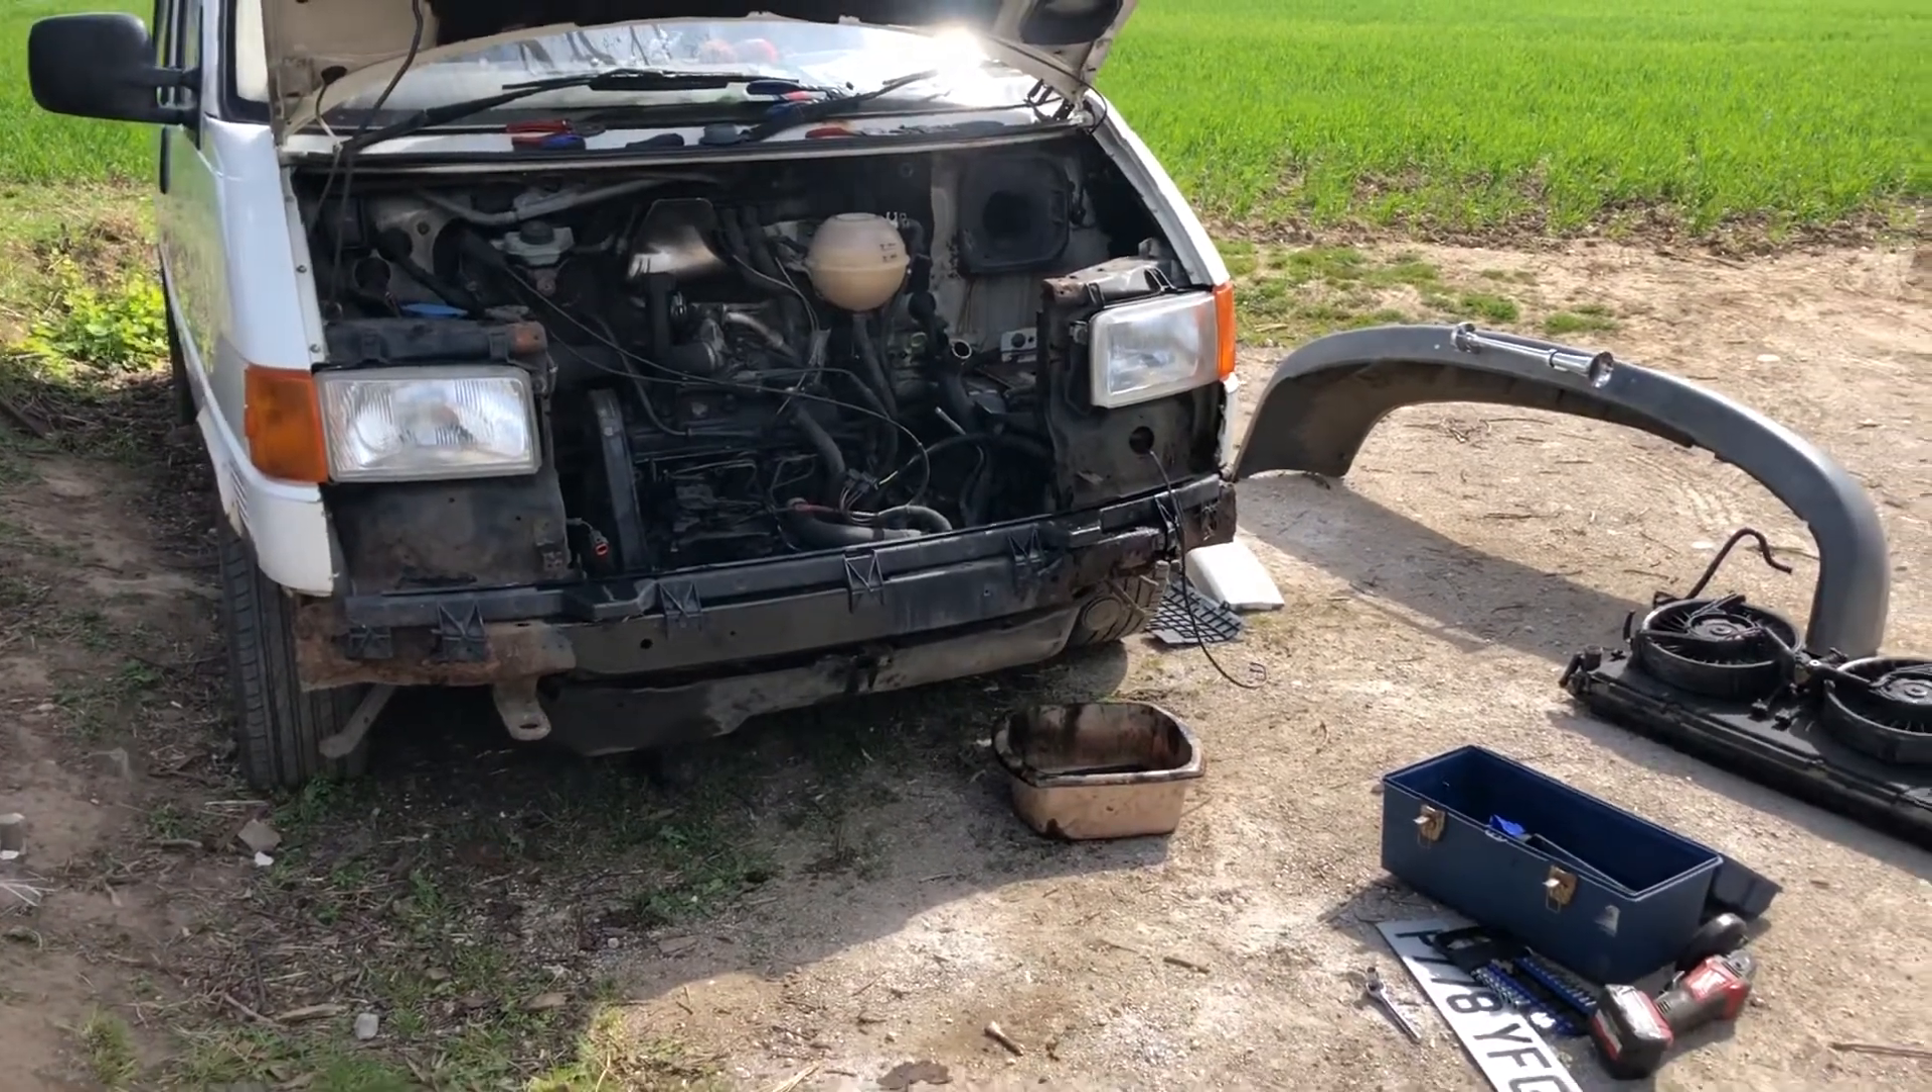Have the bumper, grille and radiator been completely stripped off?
Yes.